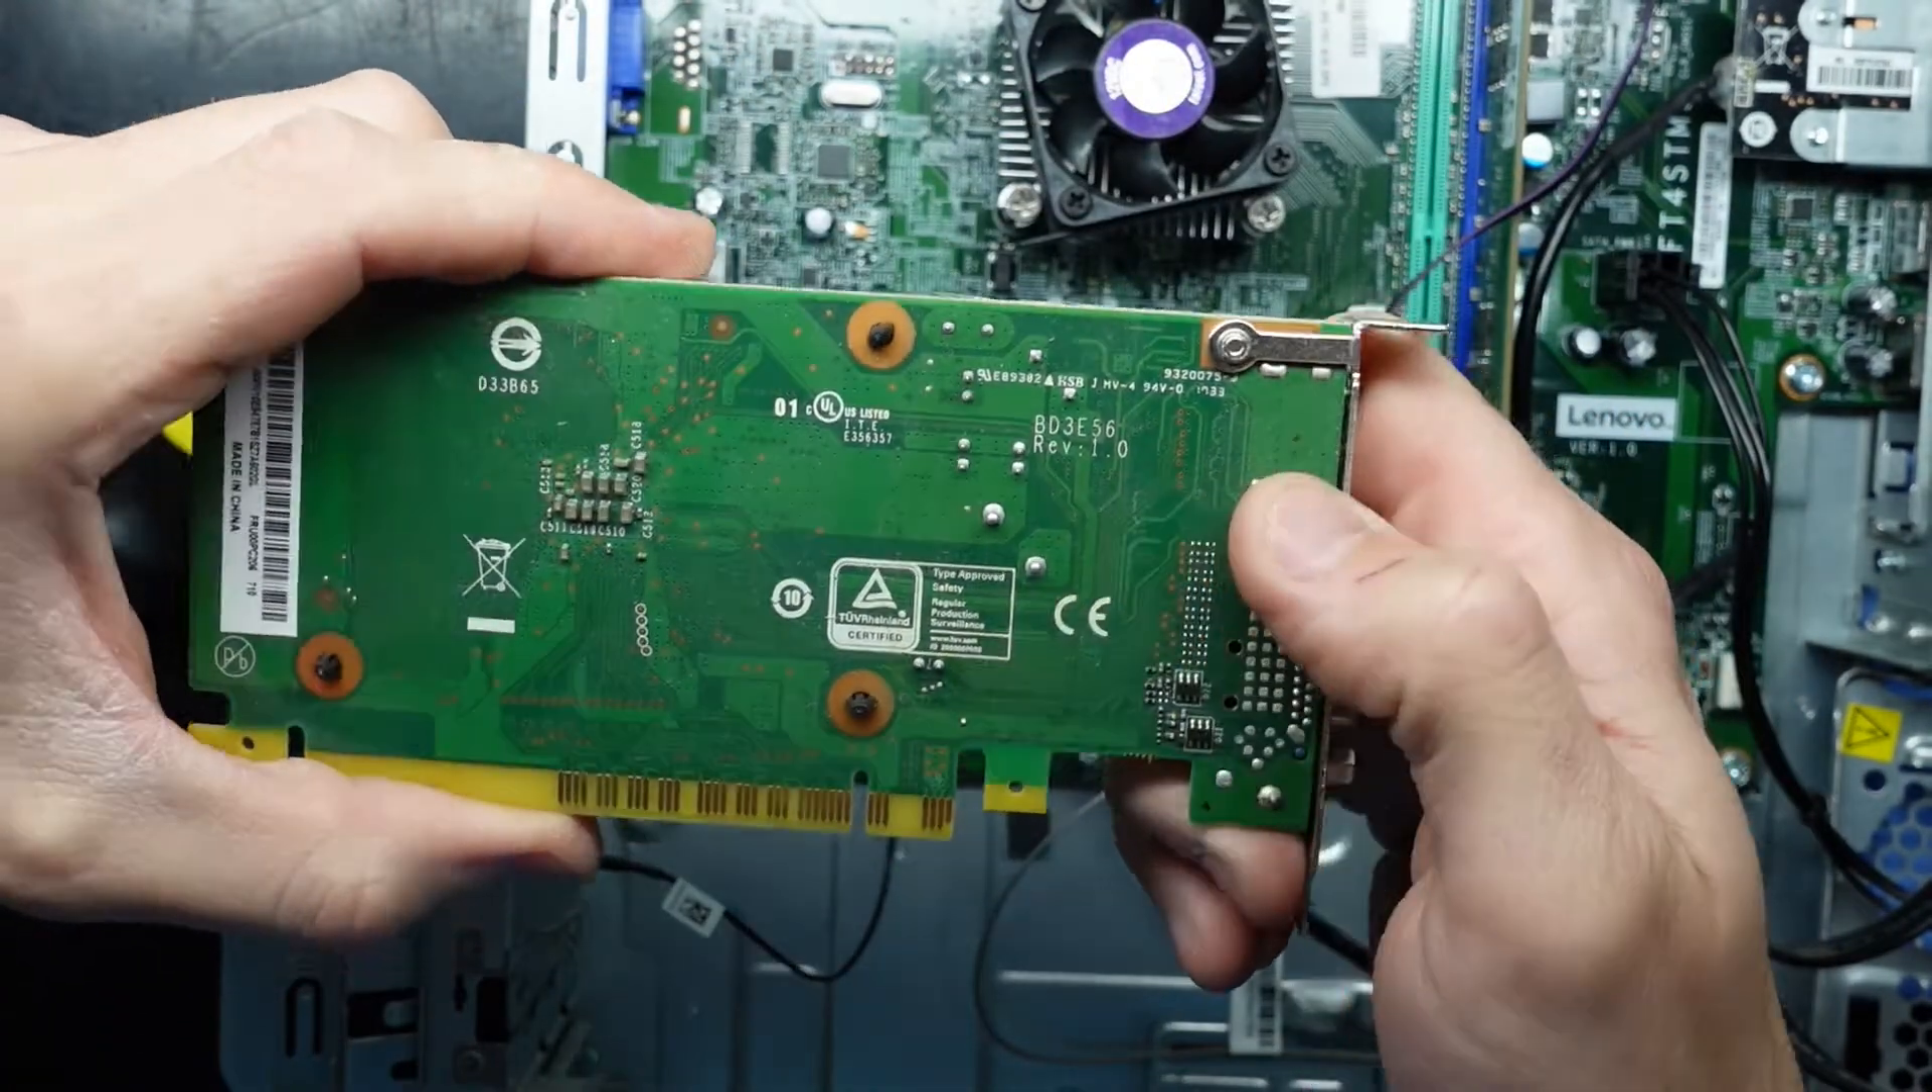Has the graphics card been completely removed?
Yes.